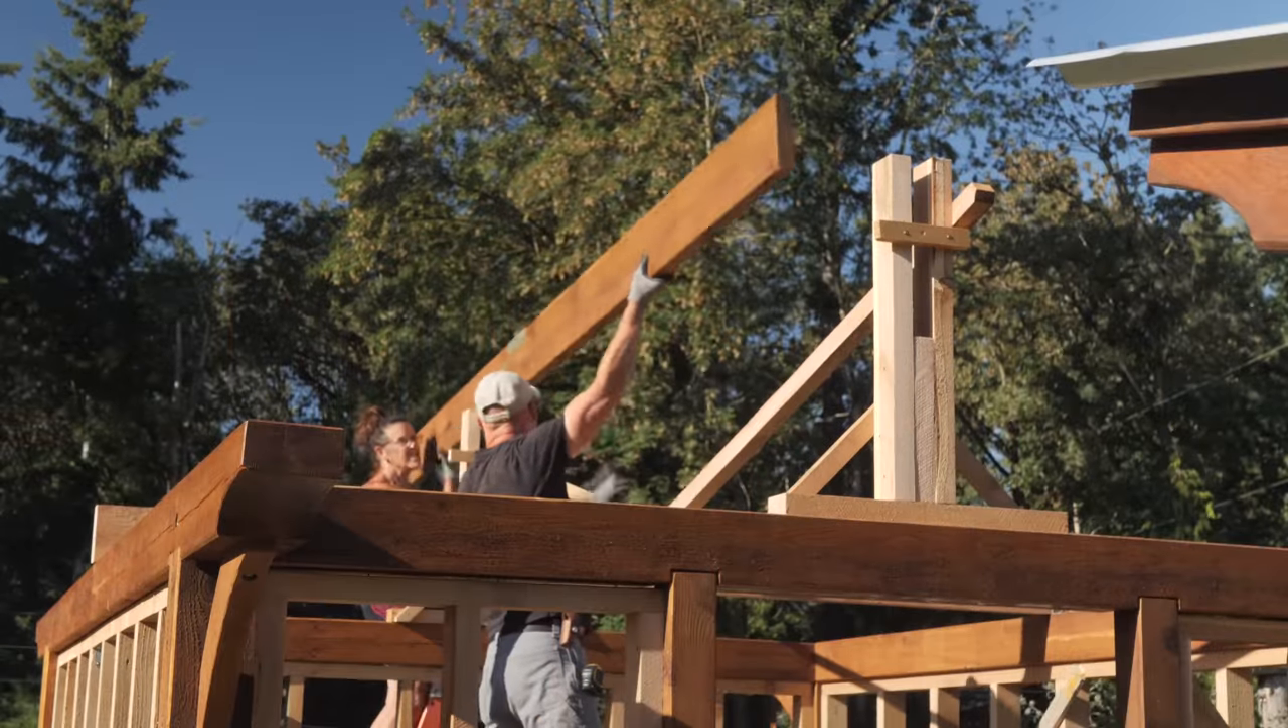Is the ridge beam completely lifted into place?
No.